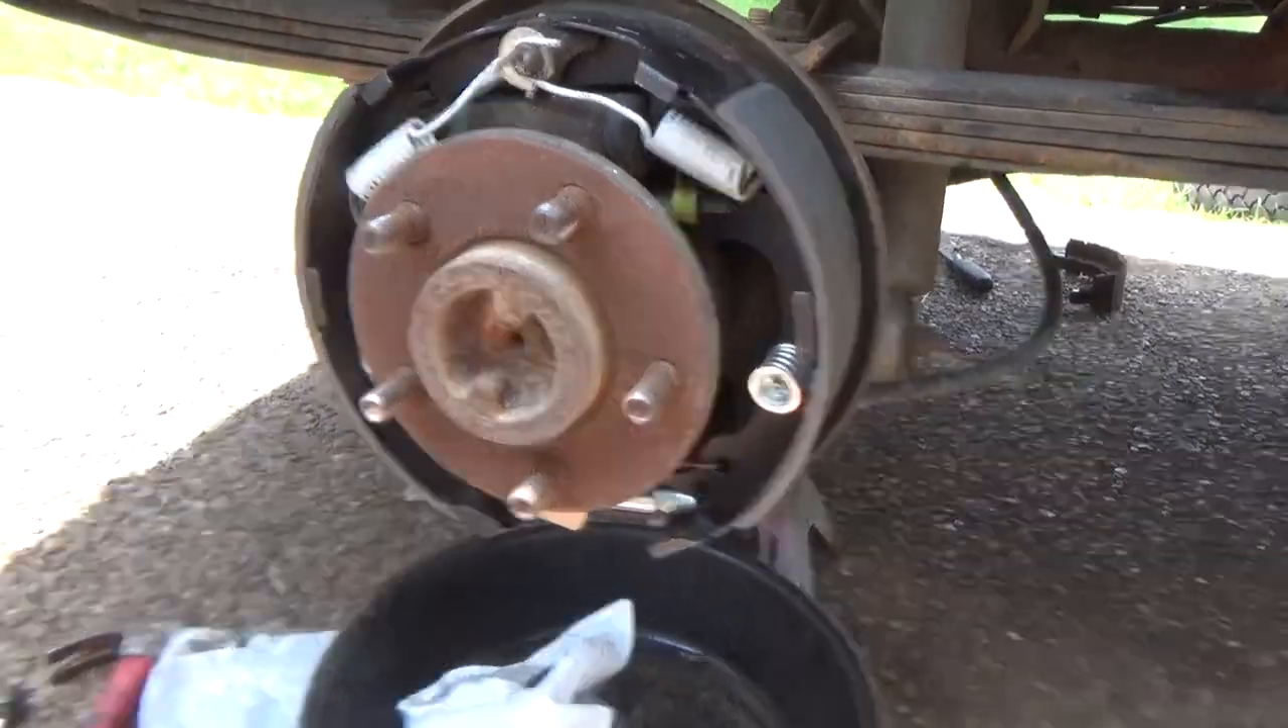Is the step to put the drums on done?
No.